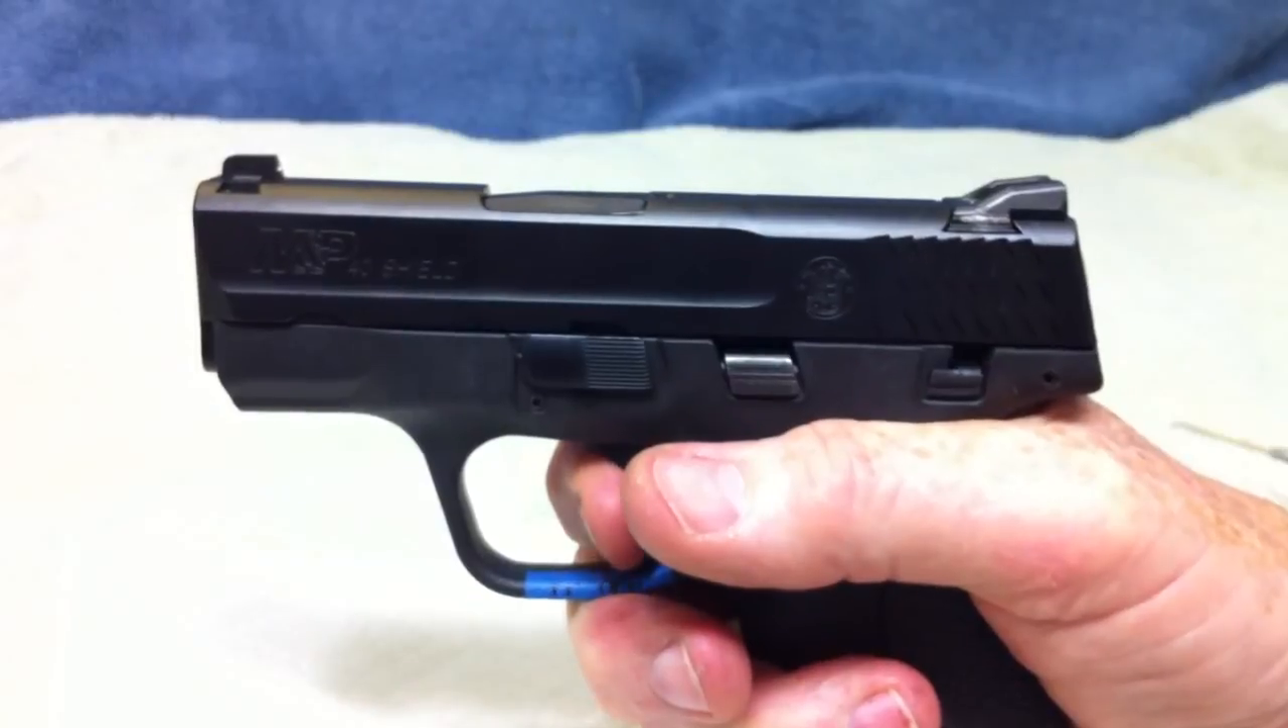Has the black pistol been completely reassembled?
Yes.